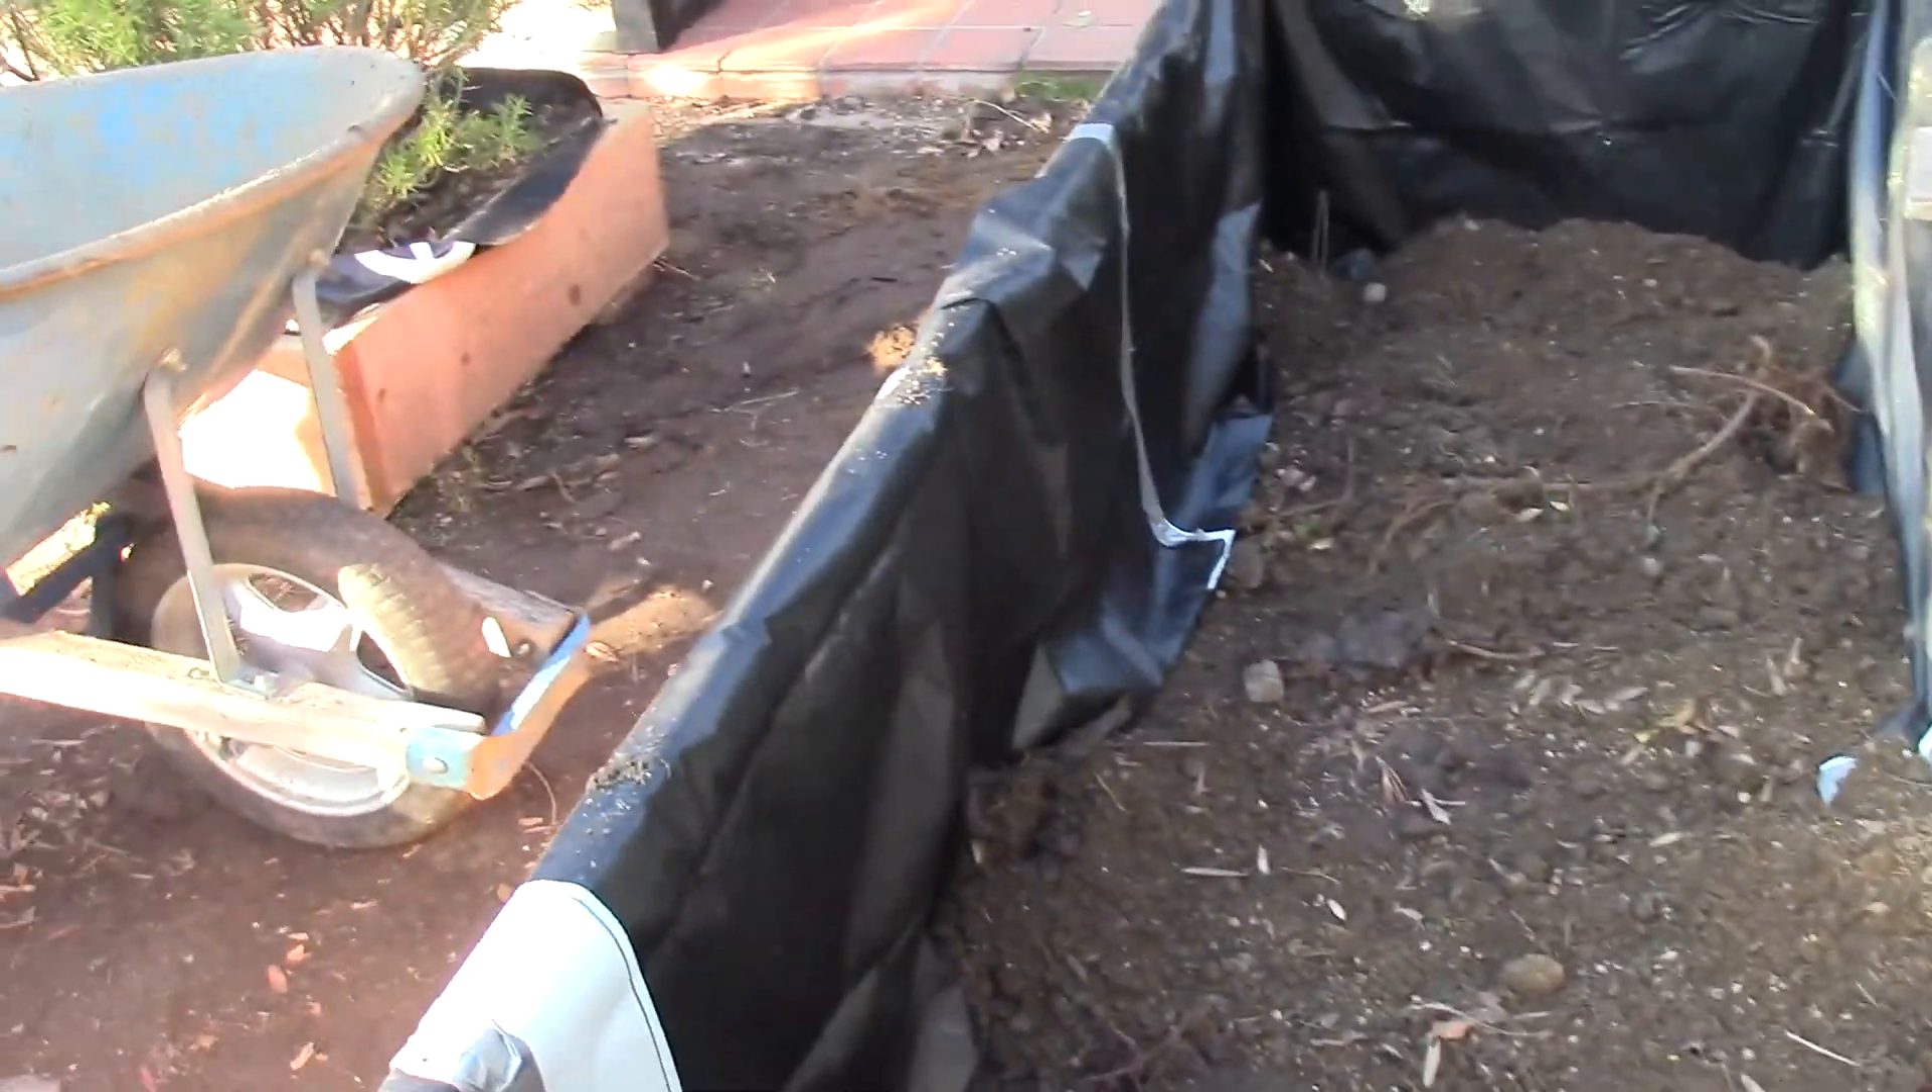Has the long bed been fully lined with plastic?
Yes.